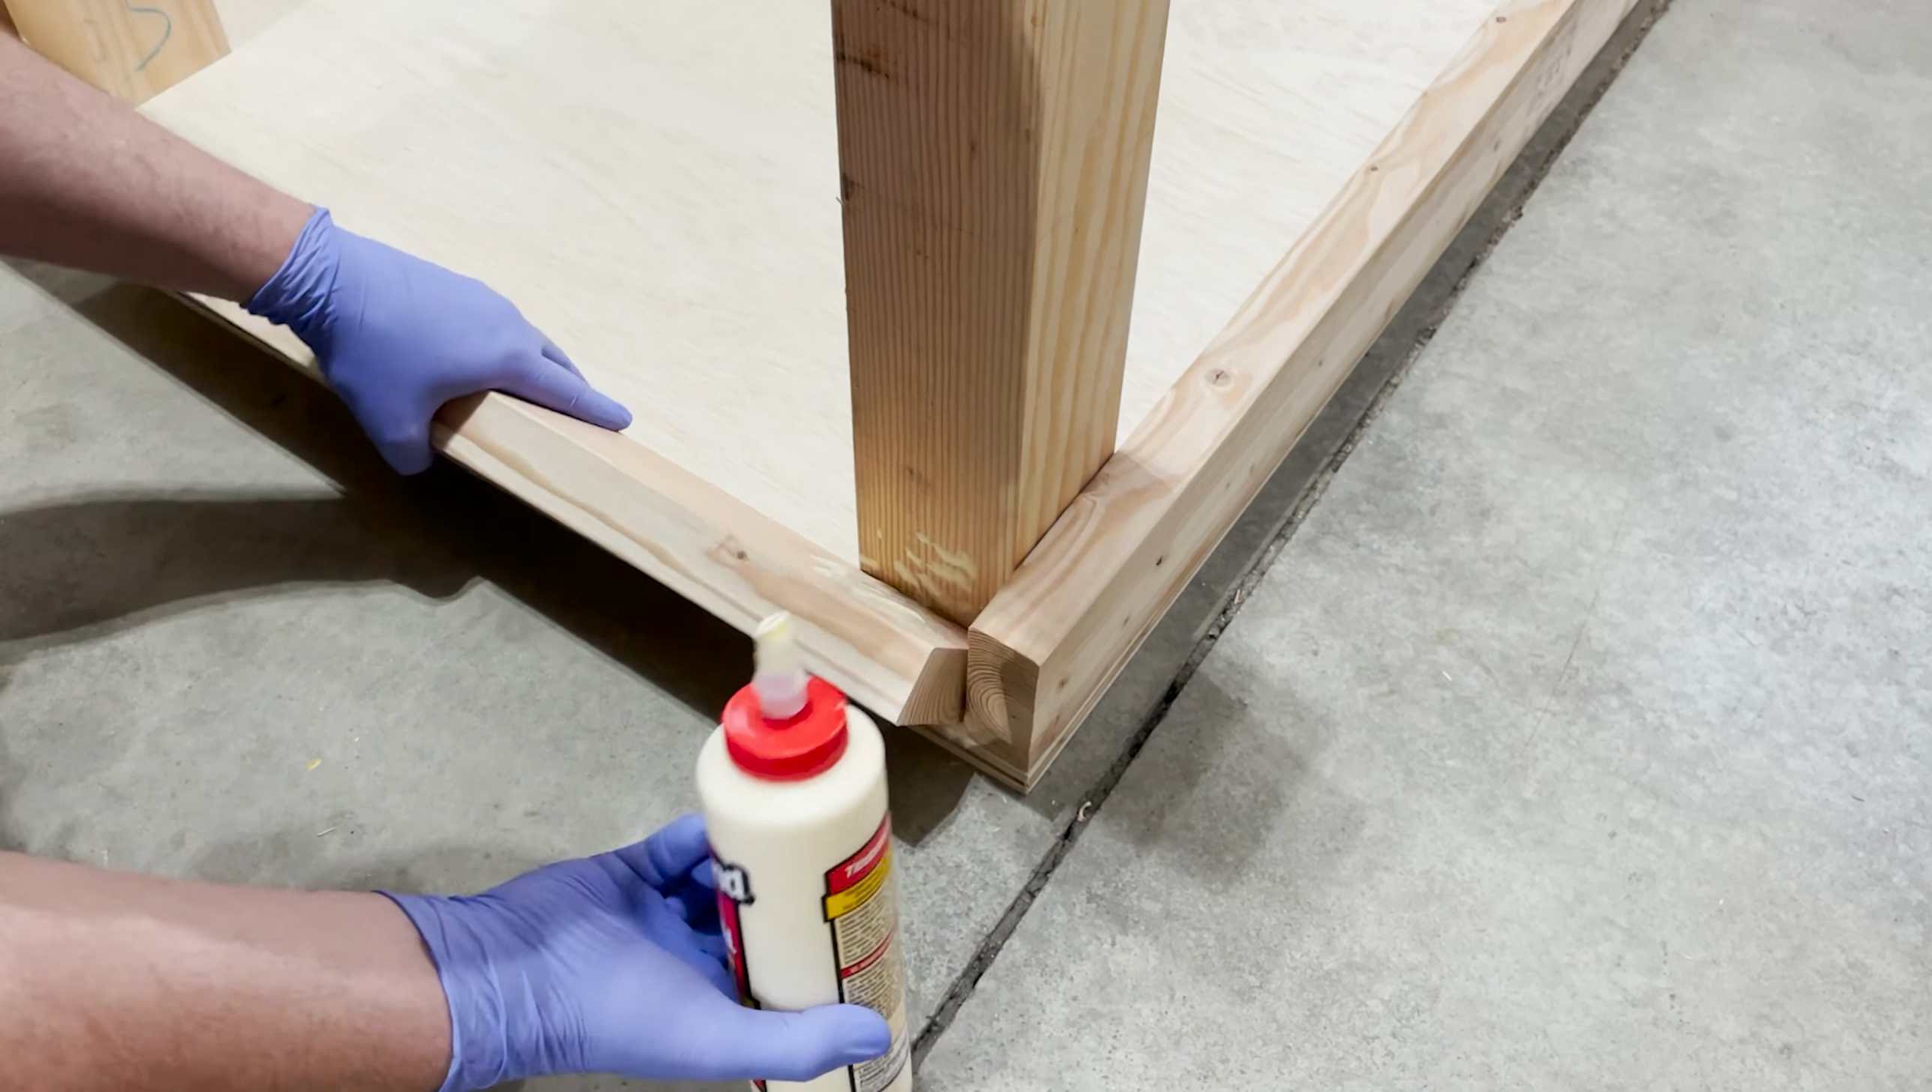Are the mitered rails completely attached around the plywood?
No.